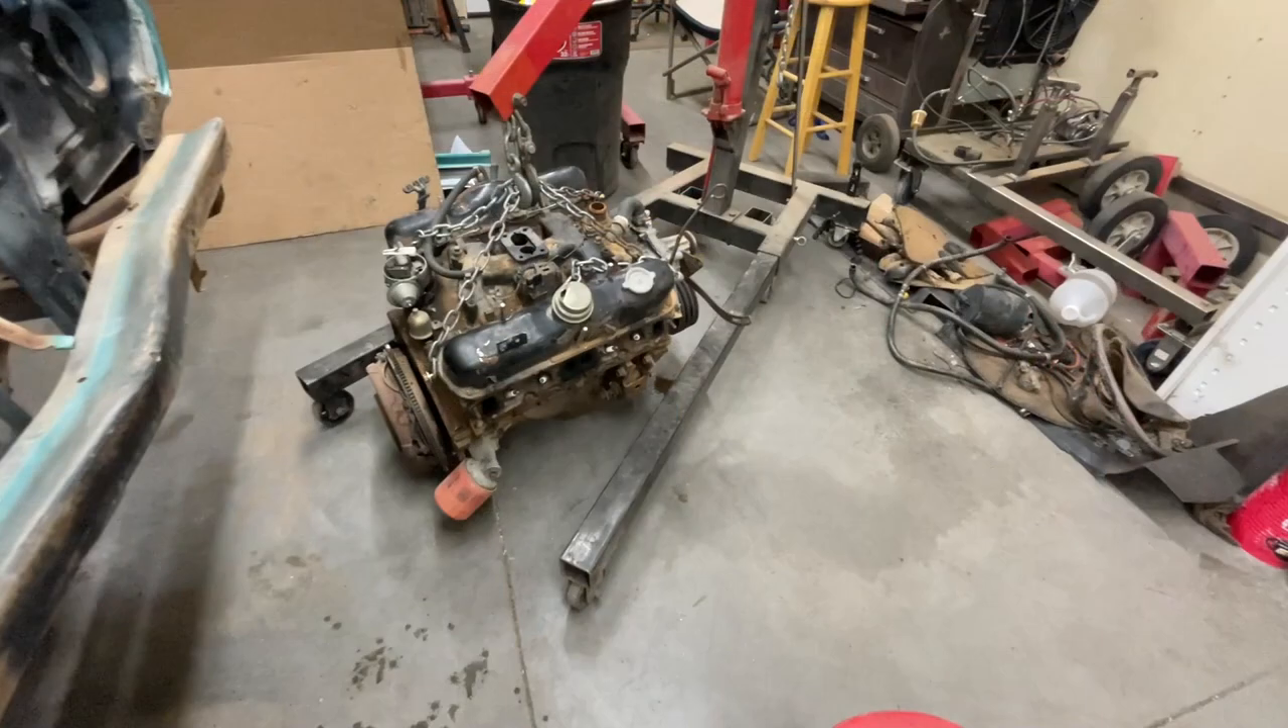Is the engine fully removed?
Yes.